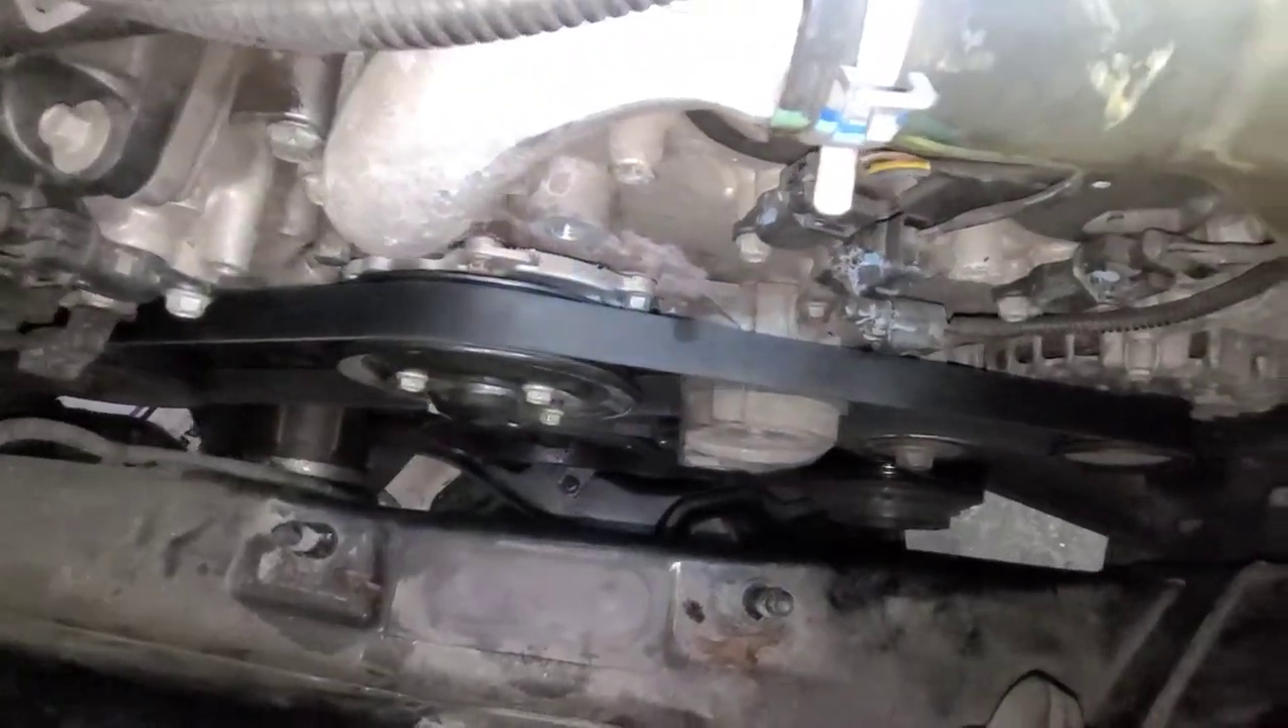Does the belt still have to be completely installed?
No.